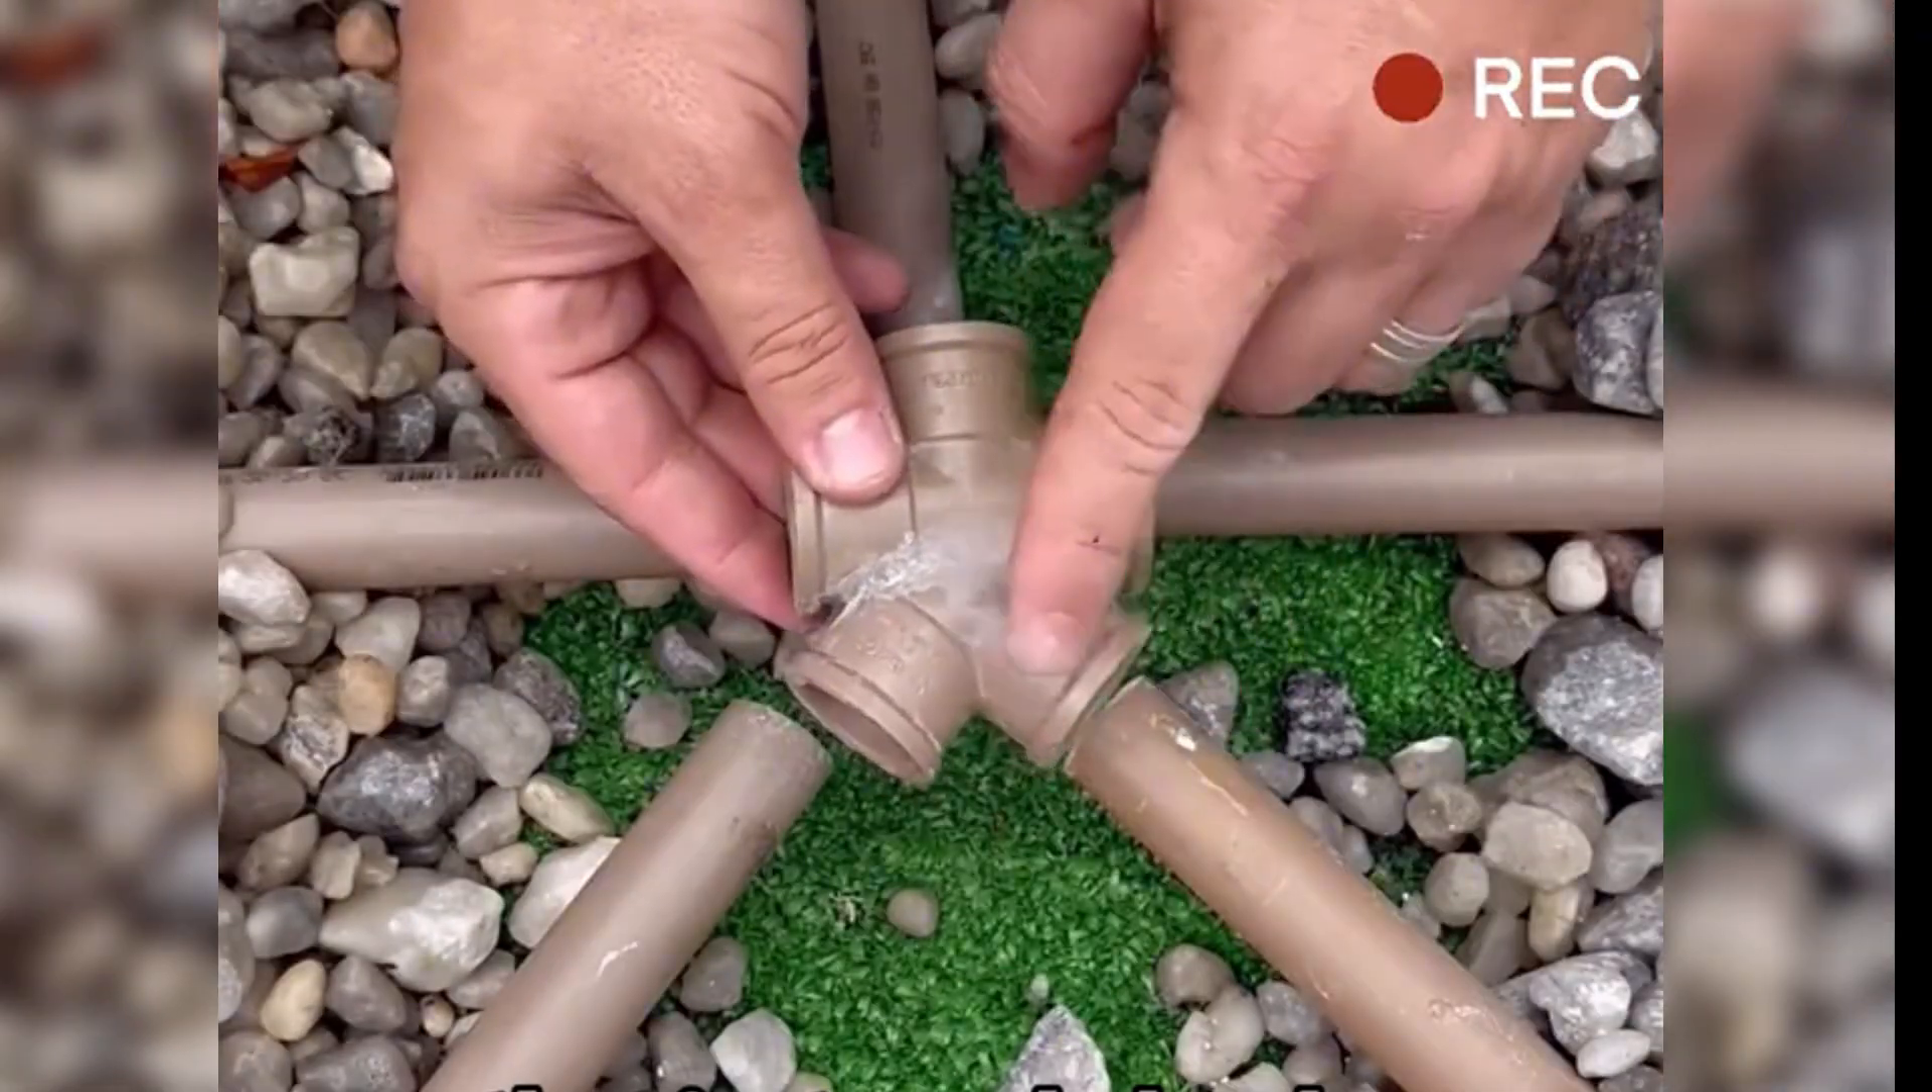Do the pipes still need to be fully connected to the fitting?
Yes.